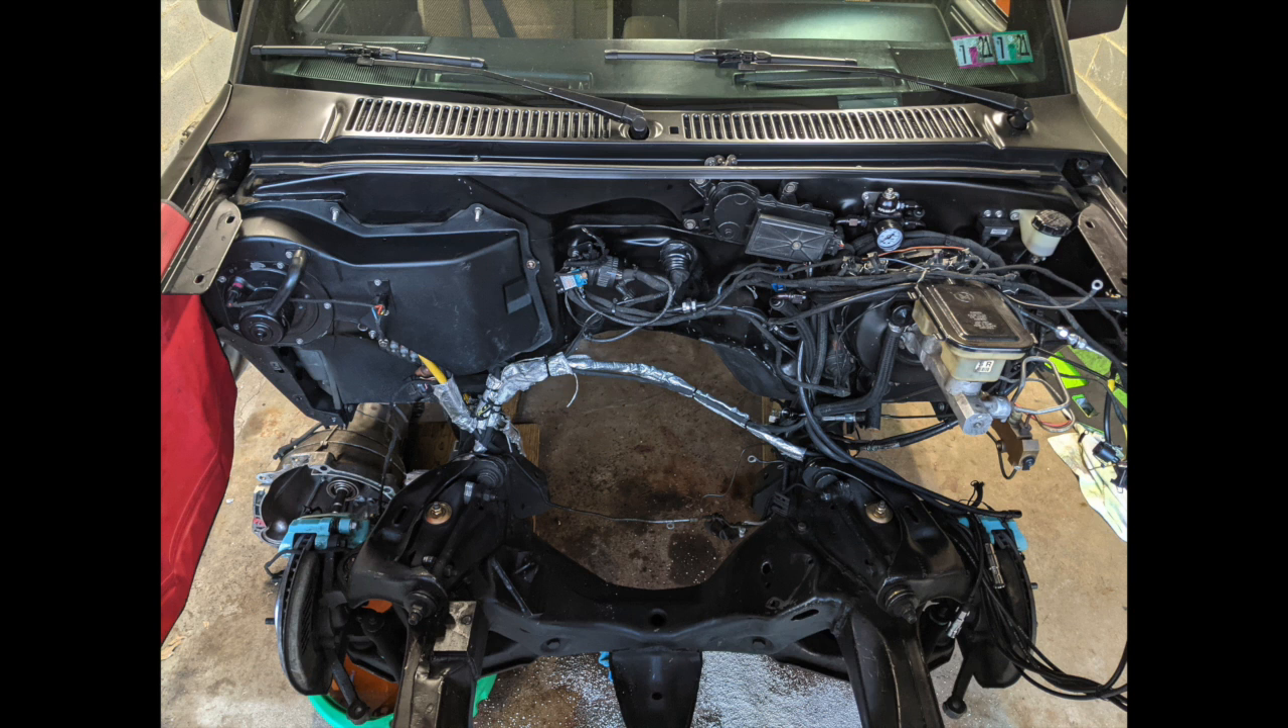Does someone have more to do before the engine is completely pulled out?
No.